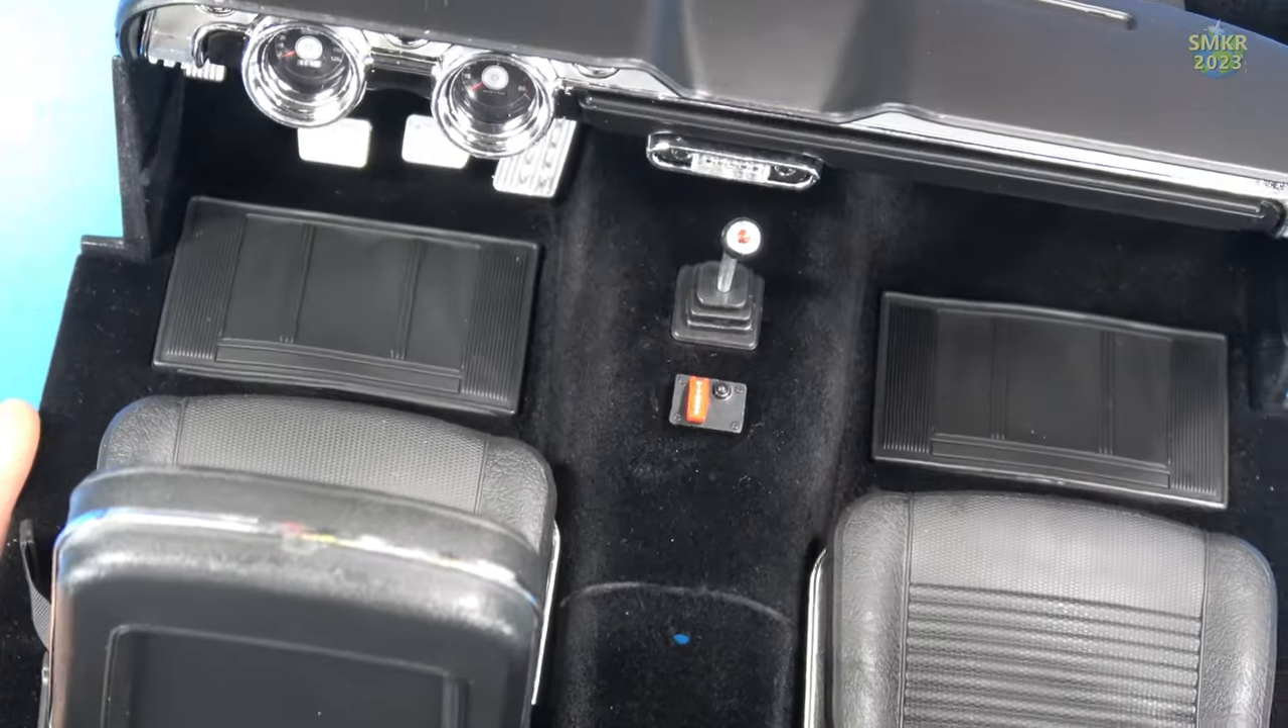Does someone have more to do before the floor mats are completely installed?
No.